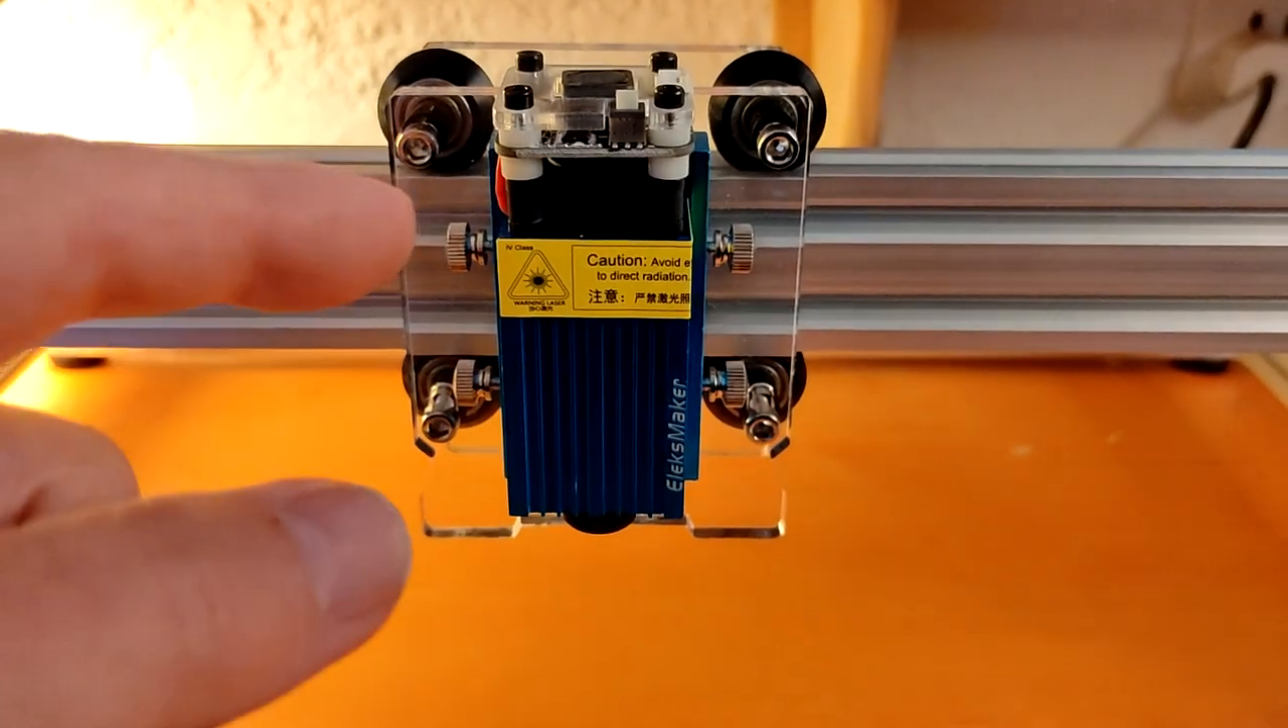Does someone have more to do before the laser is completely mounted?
No.